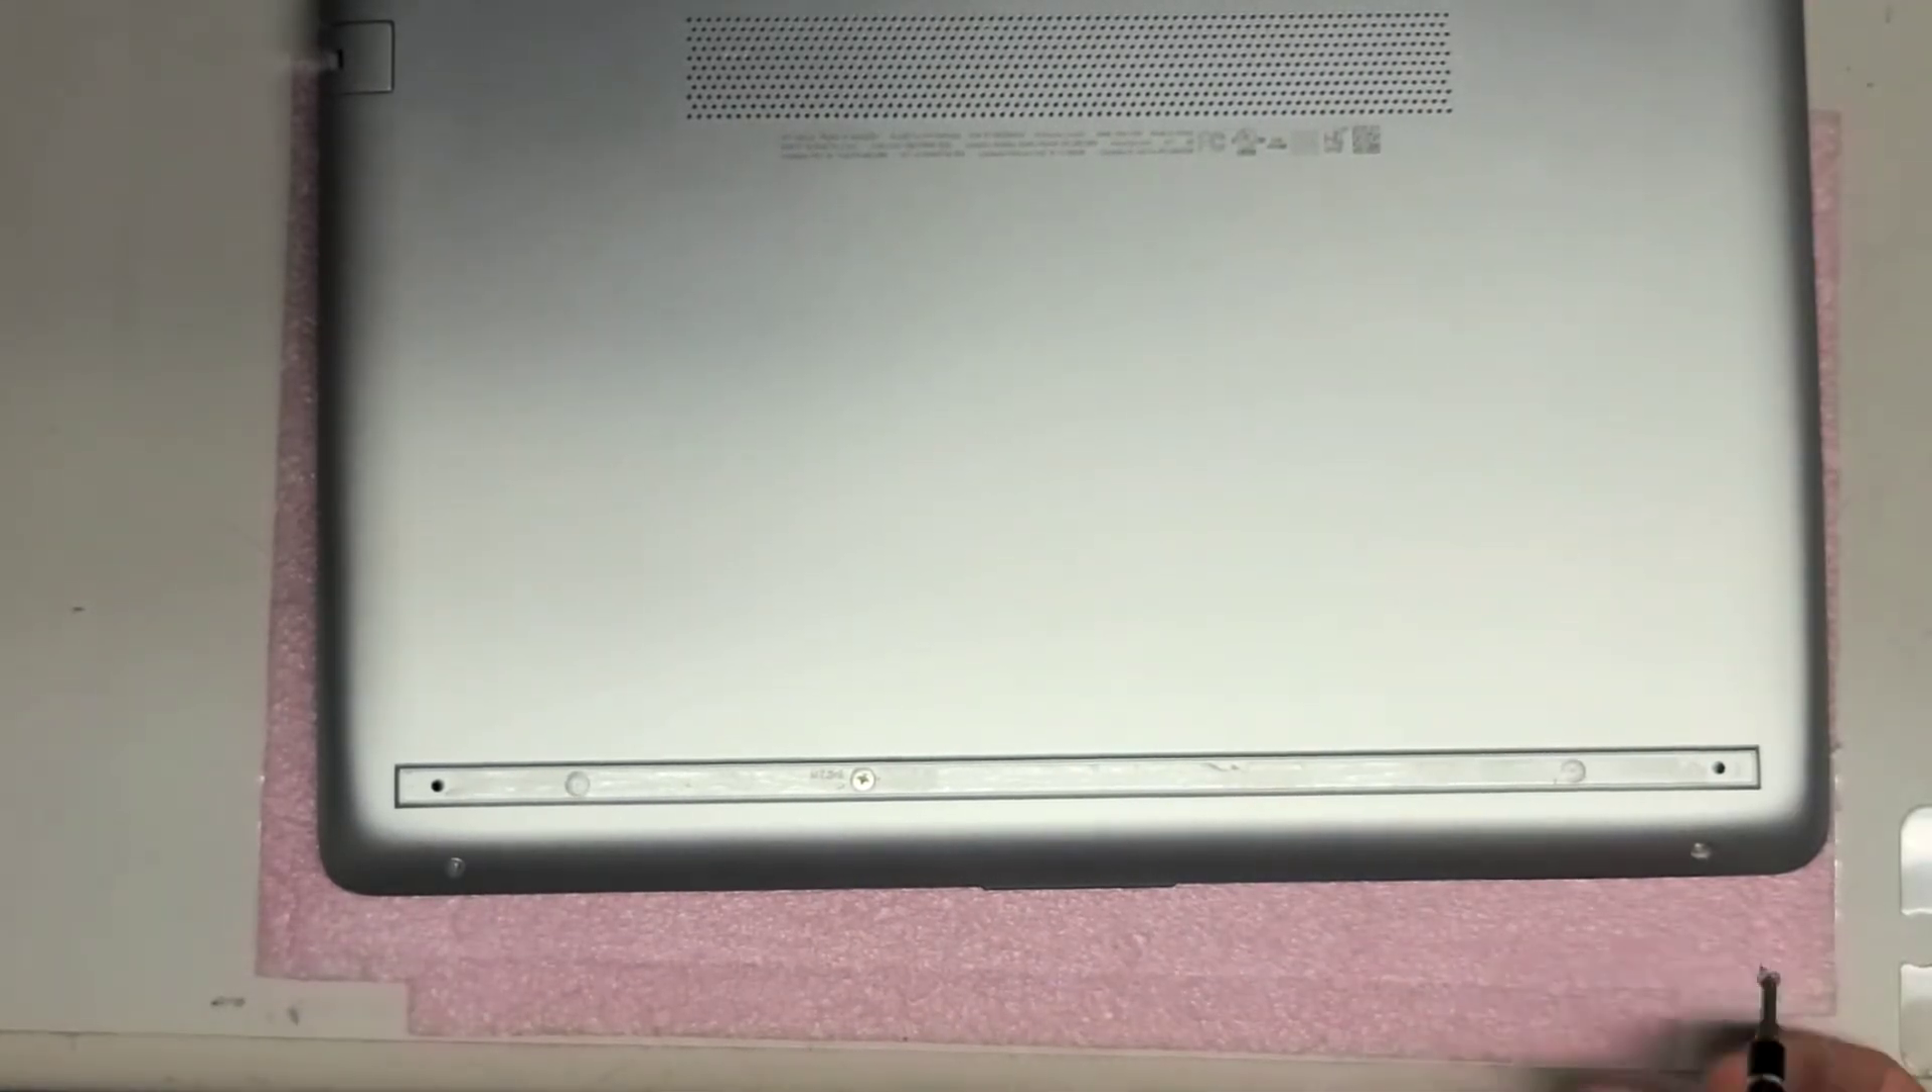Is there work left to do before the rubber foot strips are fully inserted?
Yes.